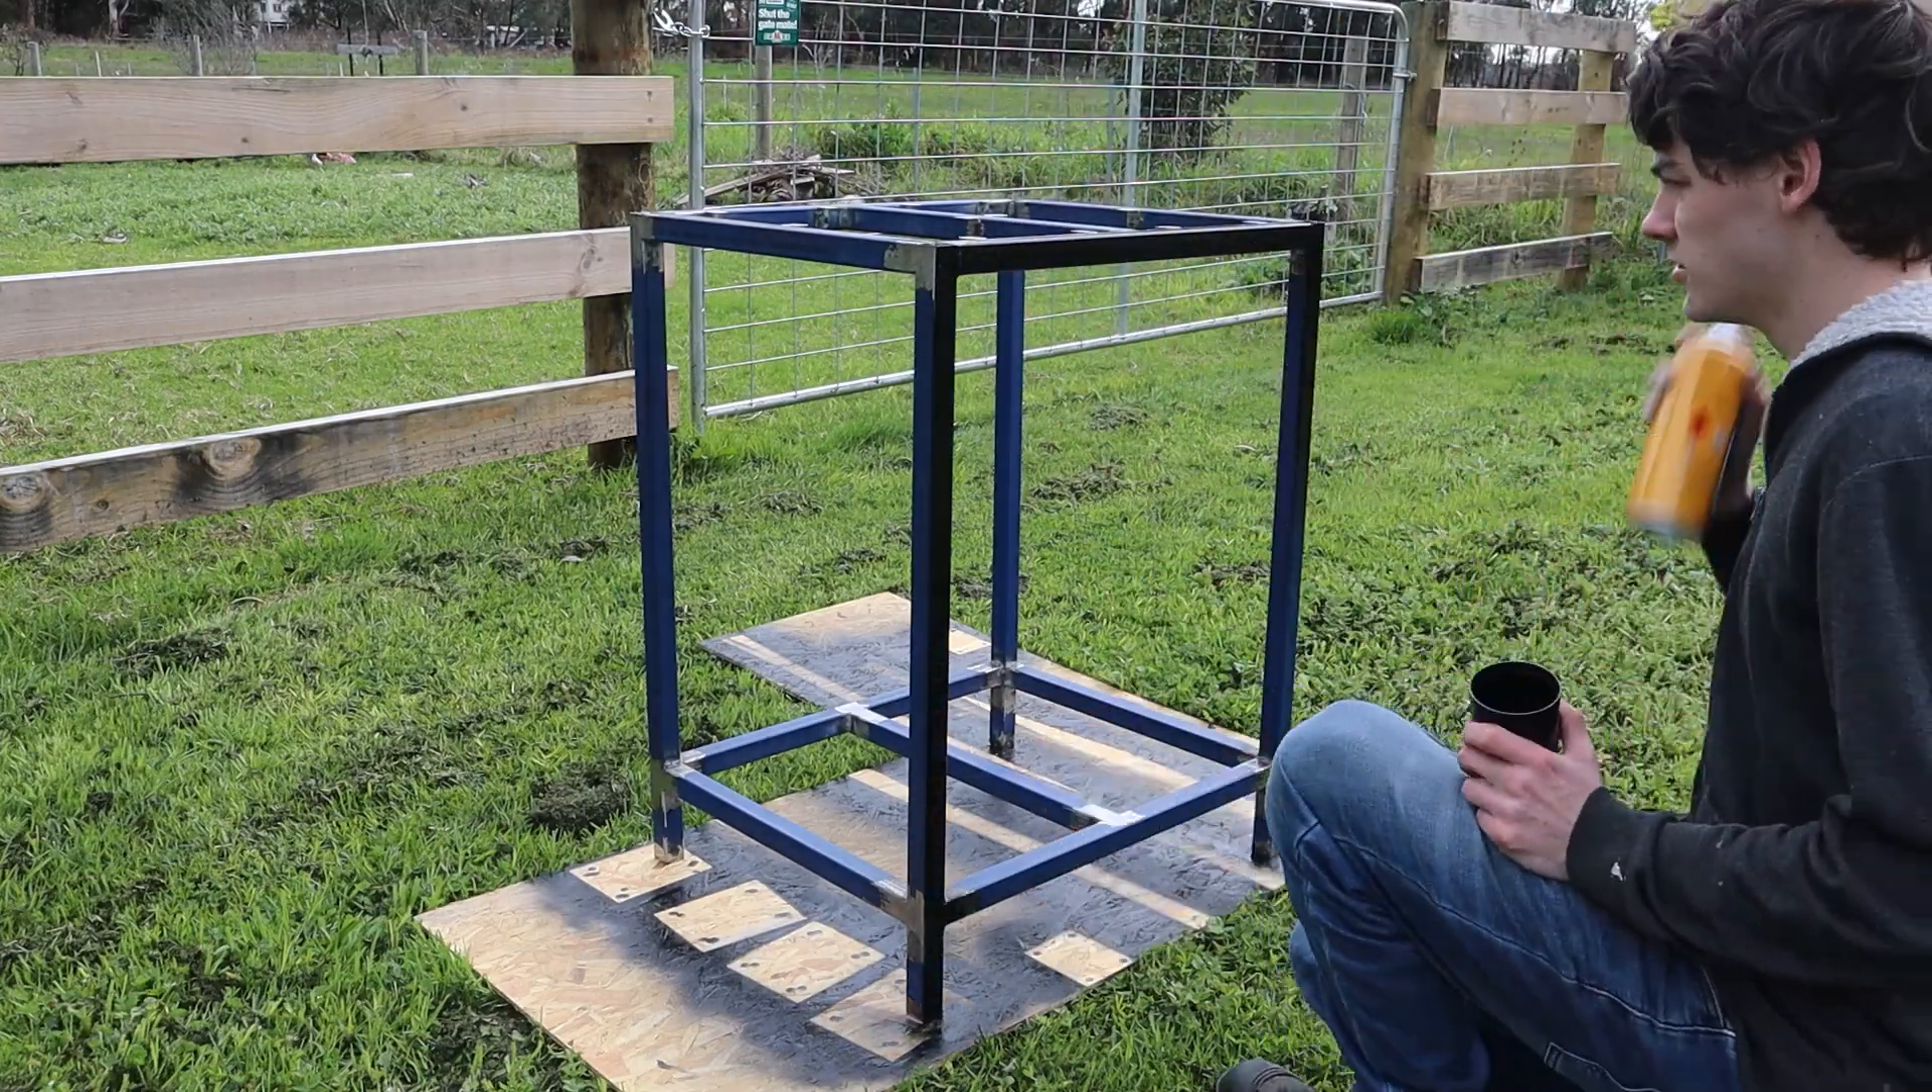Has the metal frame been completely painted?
No.